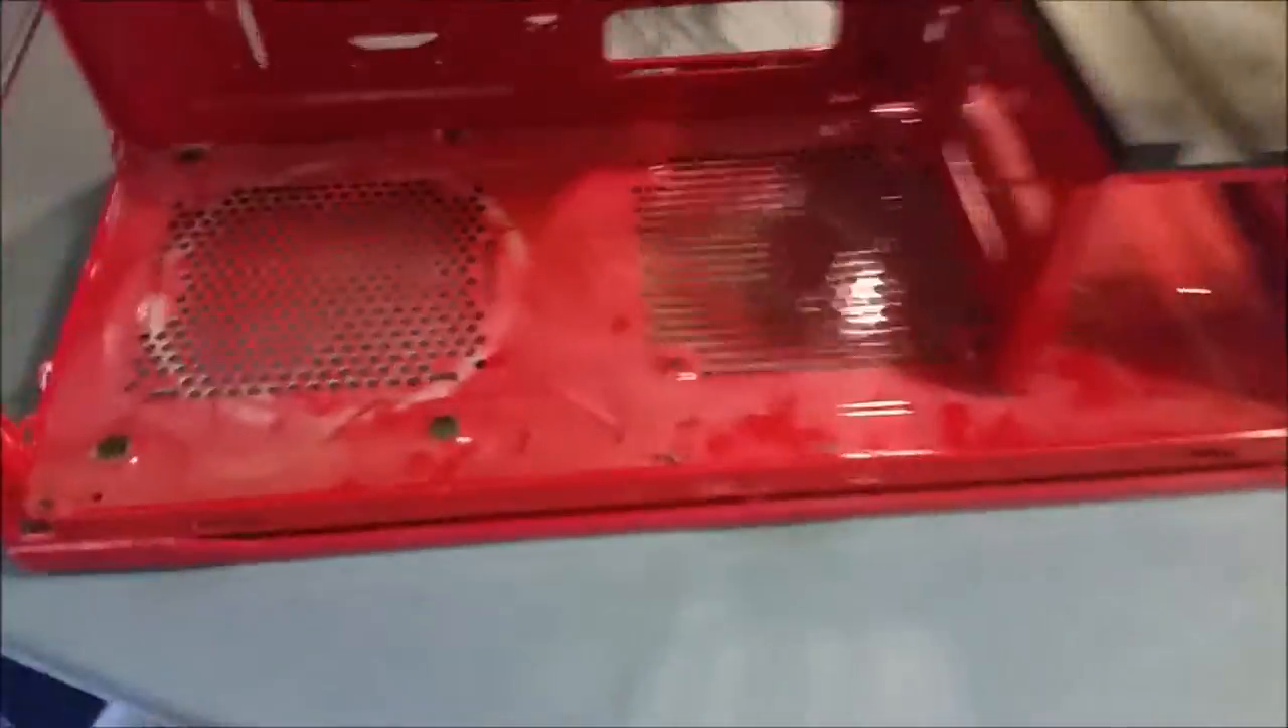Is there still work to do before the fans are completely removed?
No.